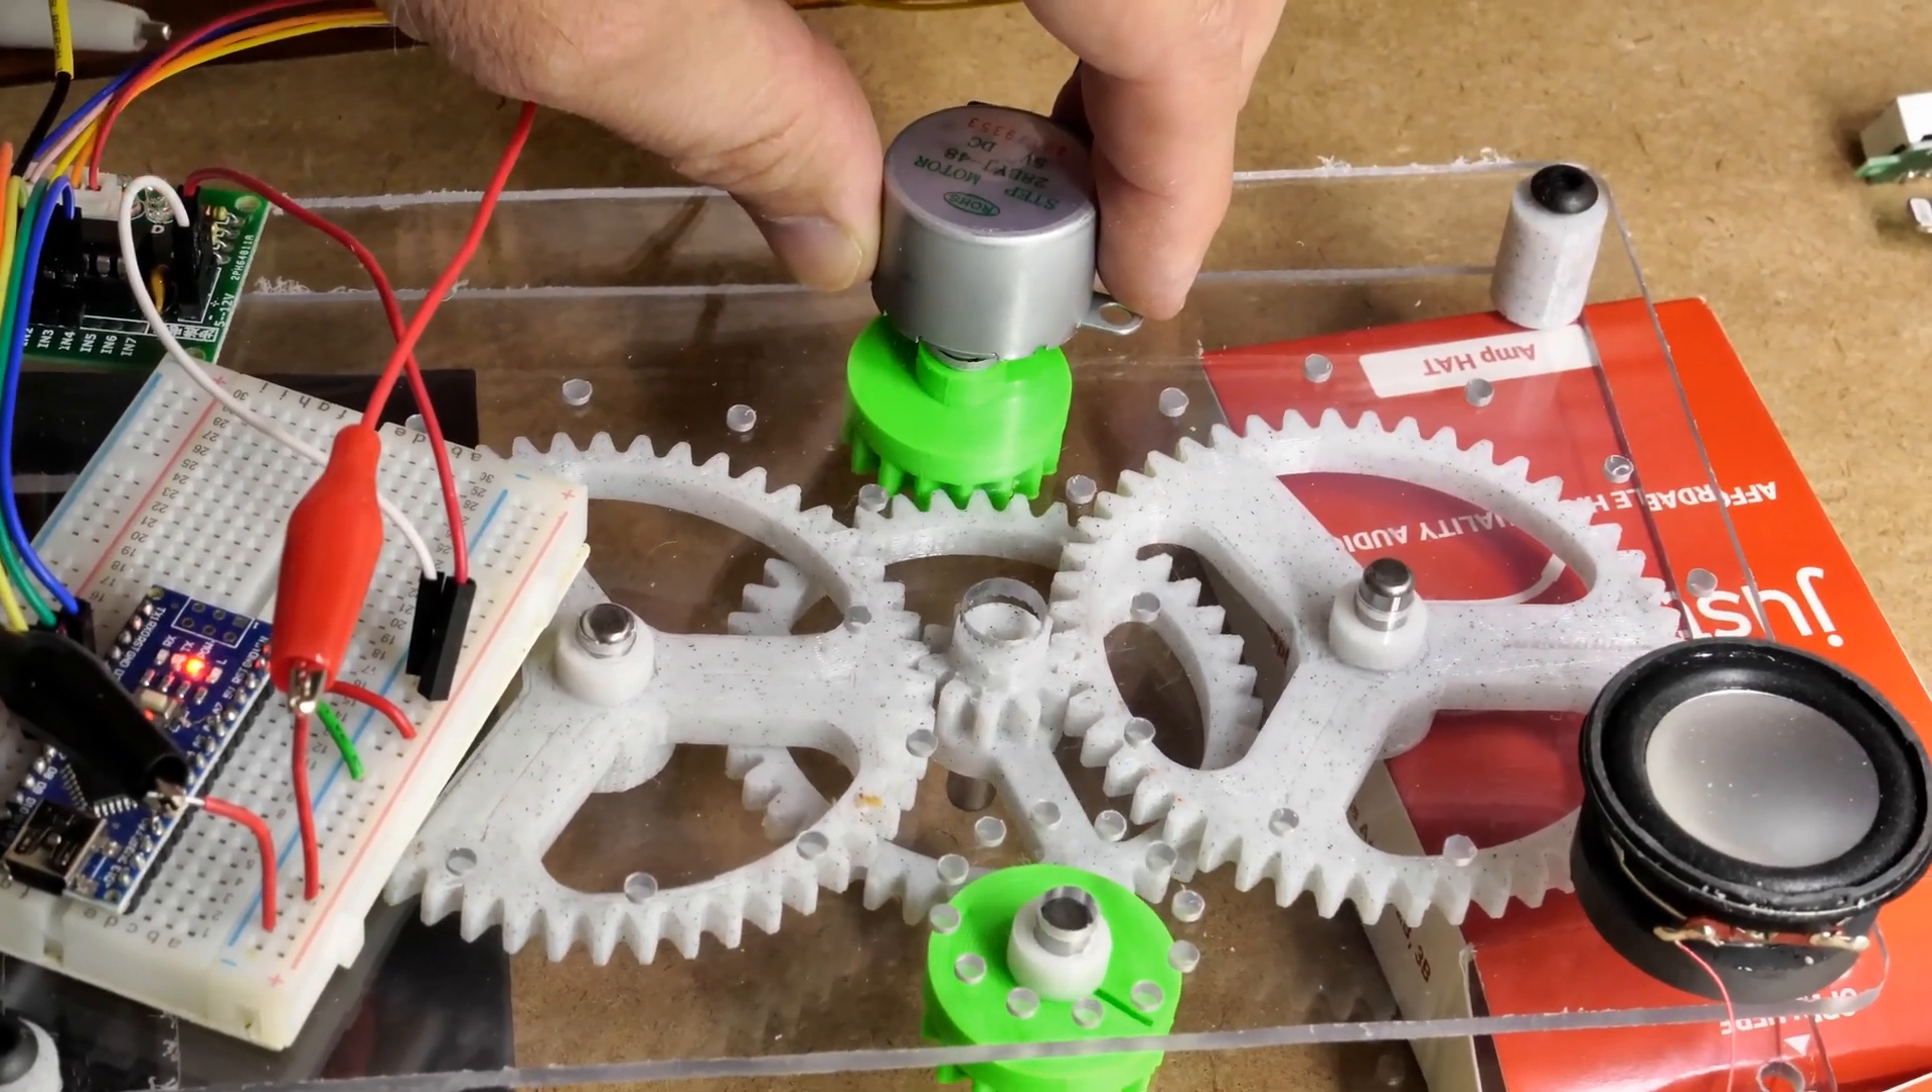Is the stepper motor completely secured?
No.